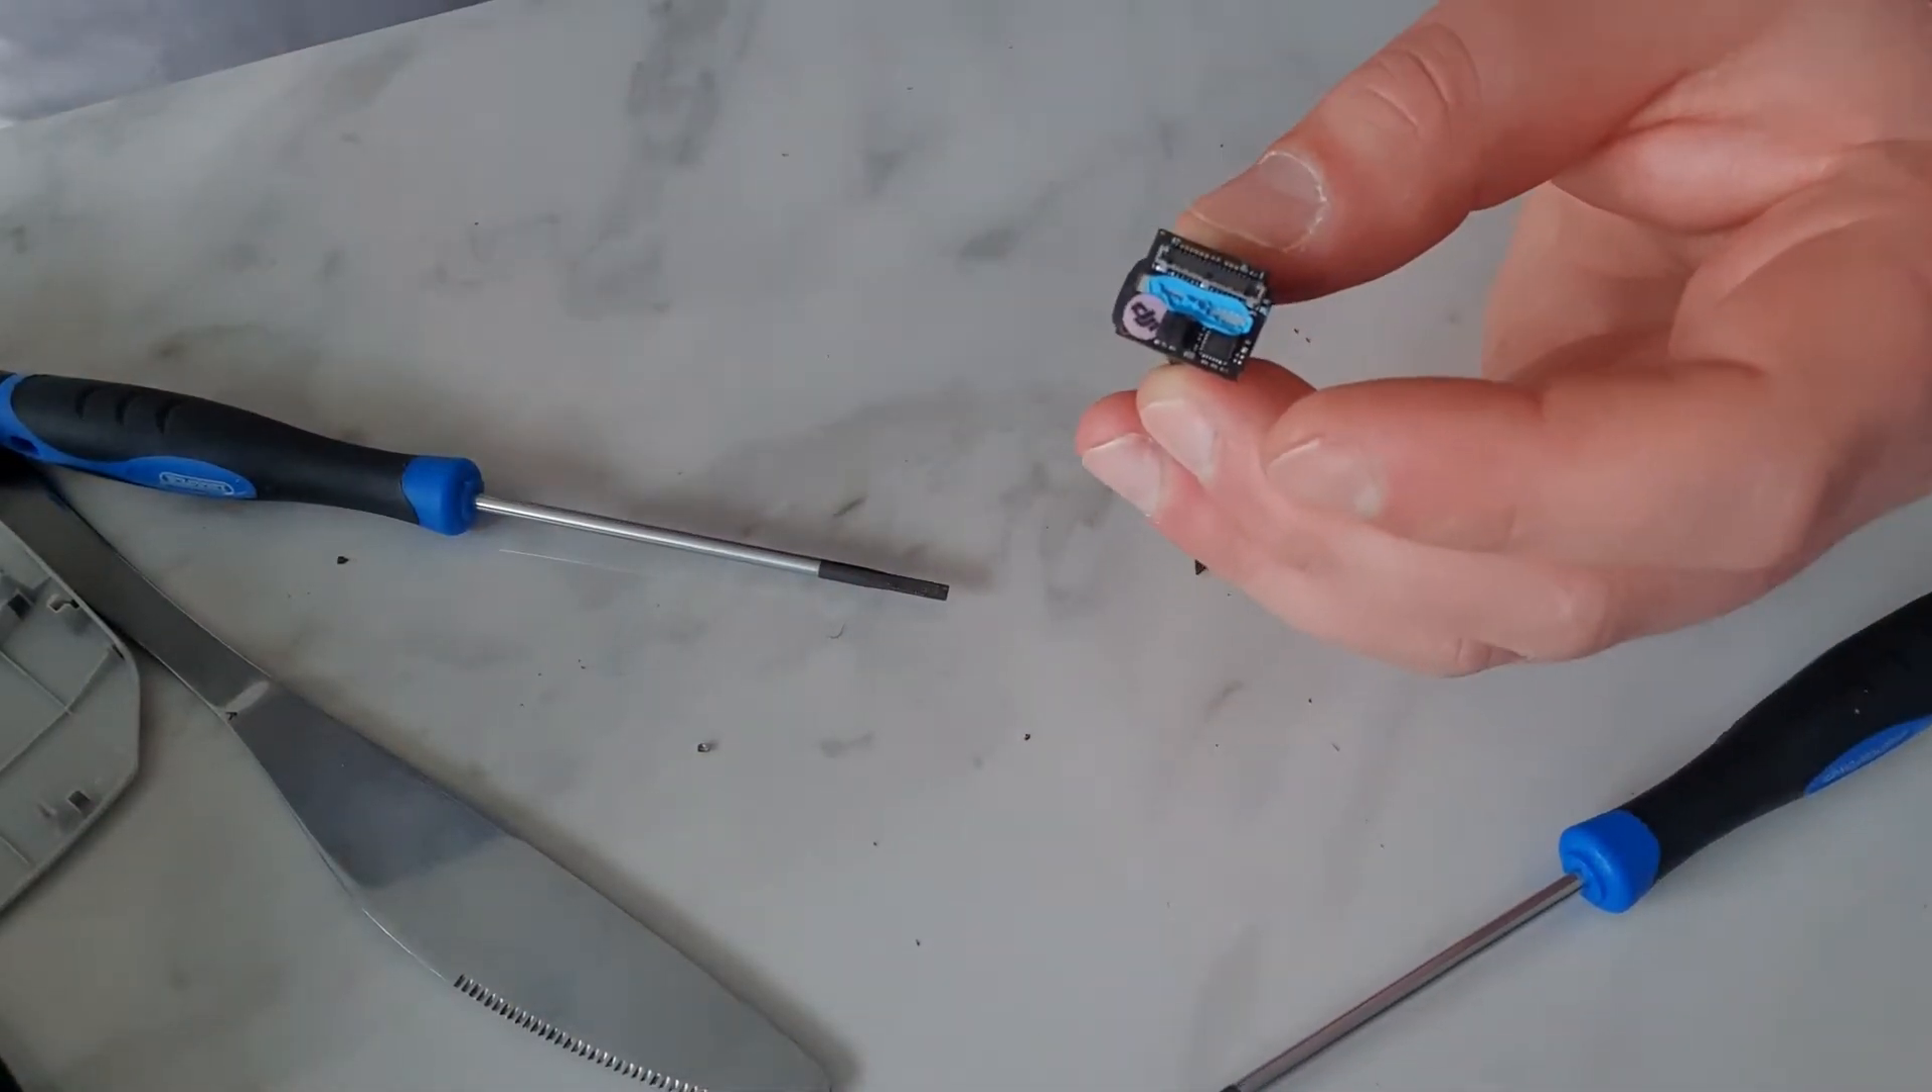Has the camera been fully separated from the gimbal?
Yes.